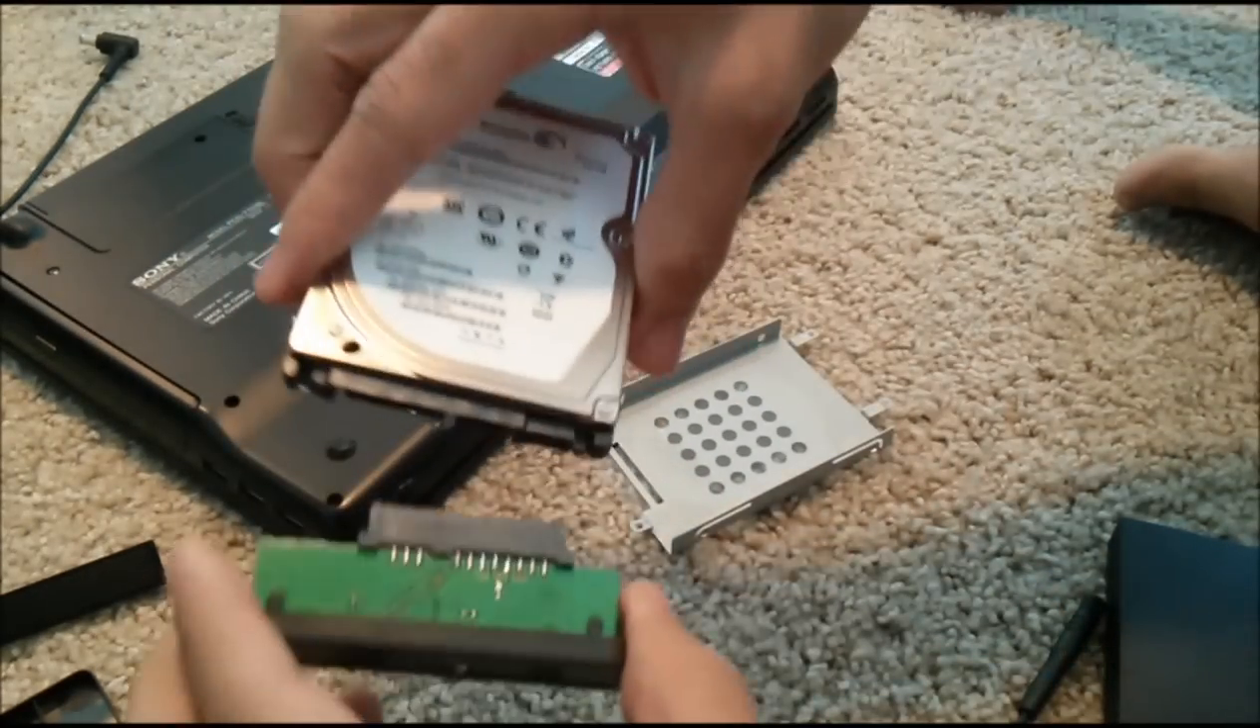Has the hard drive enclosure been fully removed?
Yes.